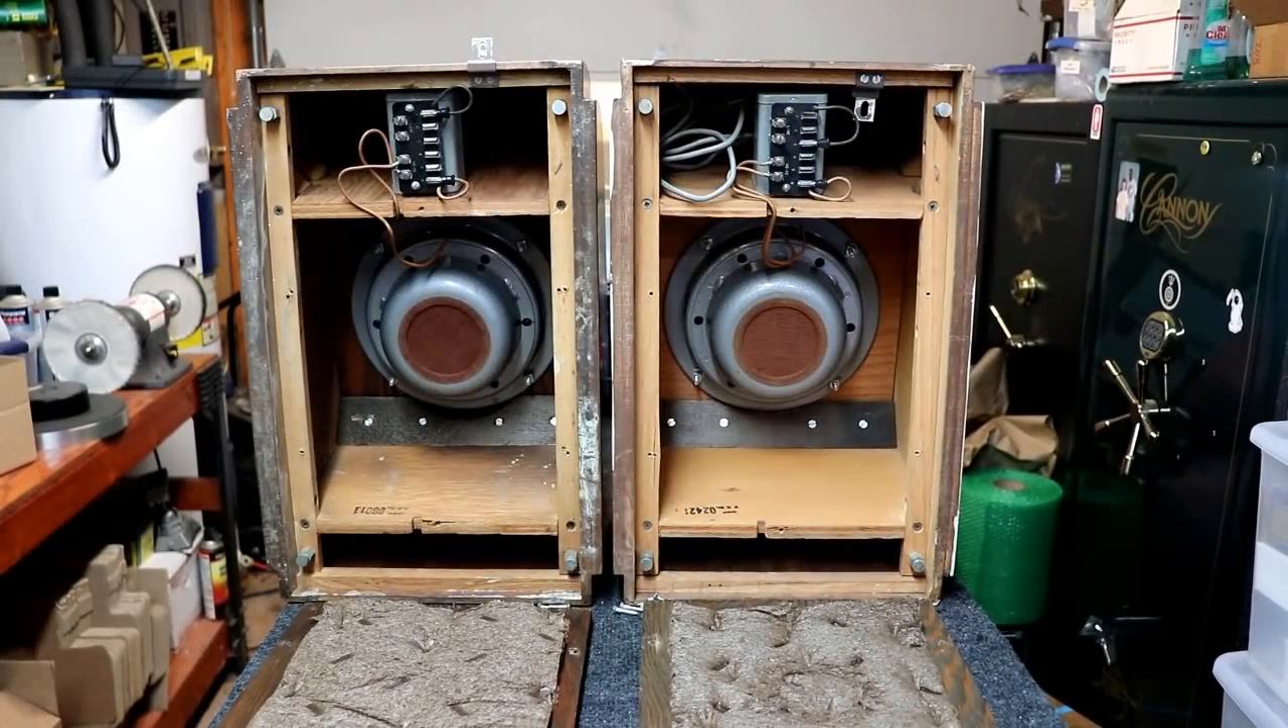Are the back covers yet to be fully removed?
No.